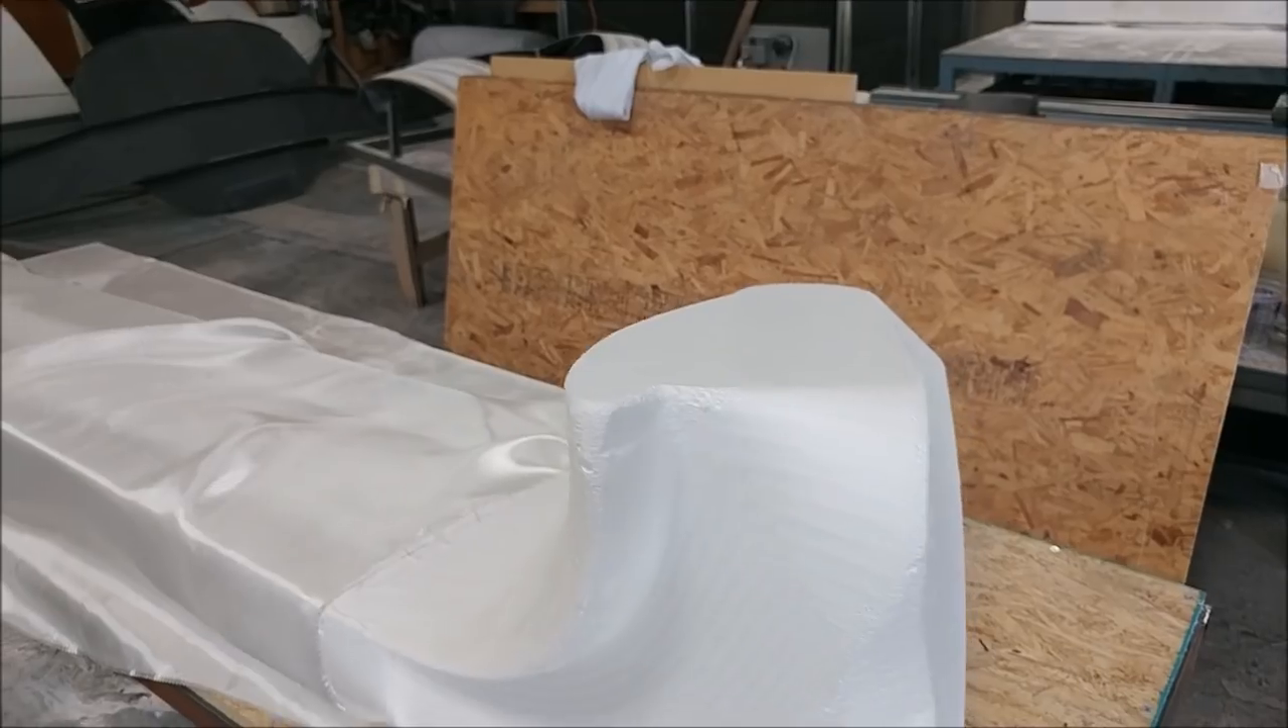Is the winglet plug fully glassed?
No.